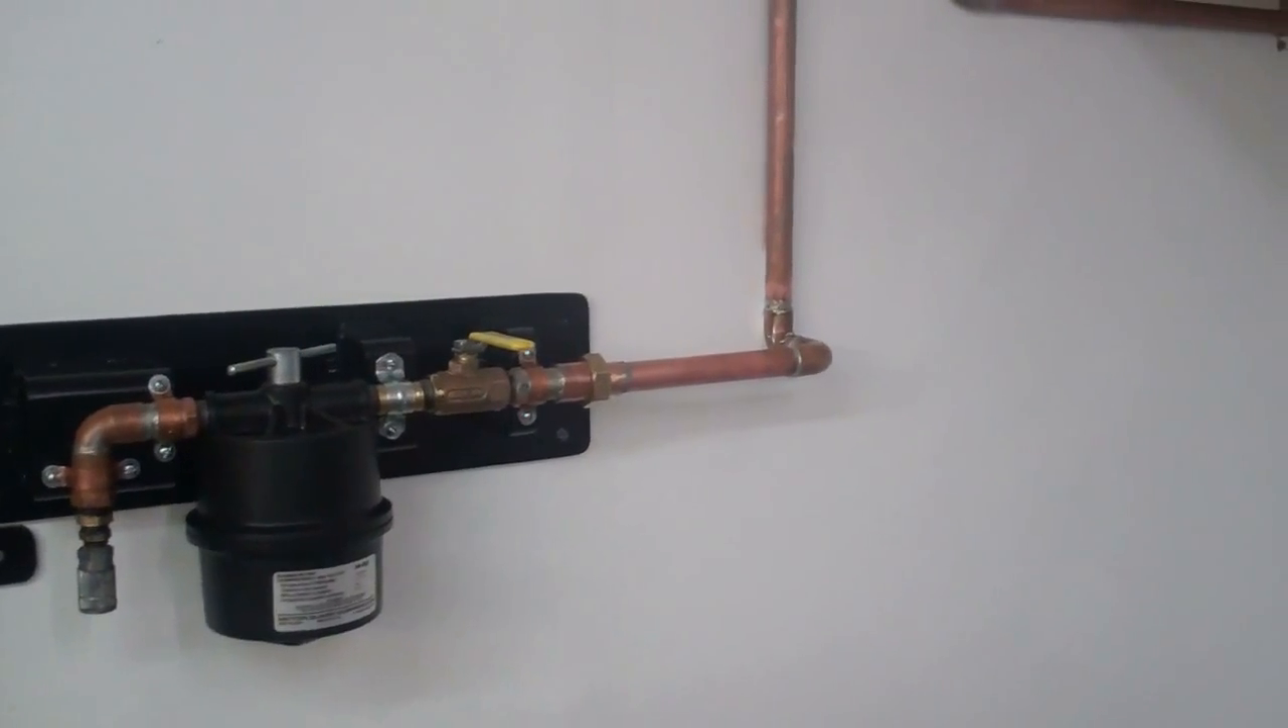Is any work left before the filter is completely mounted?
No.